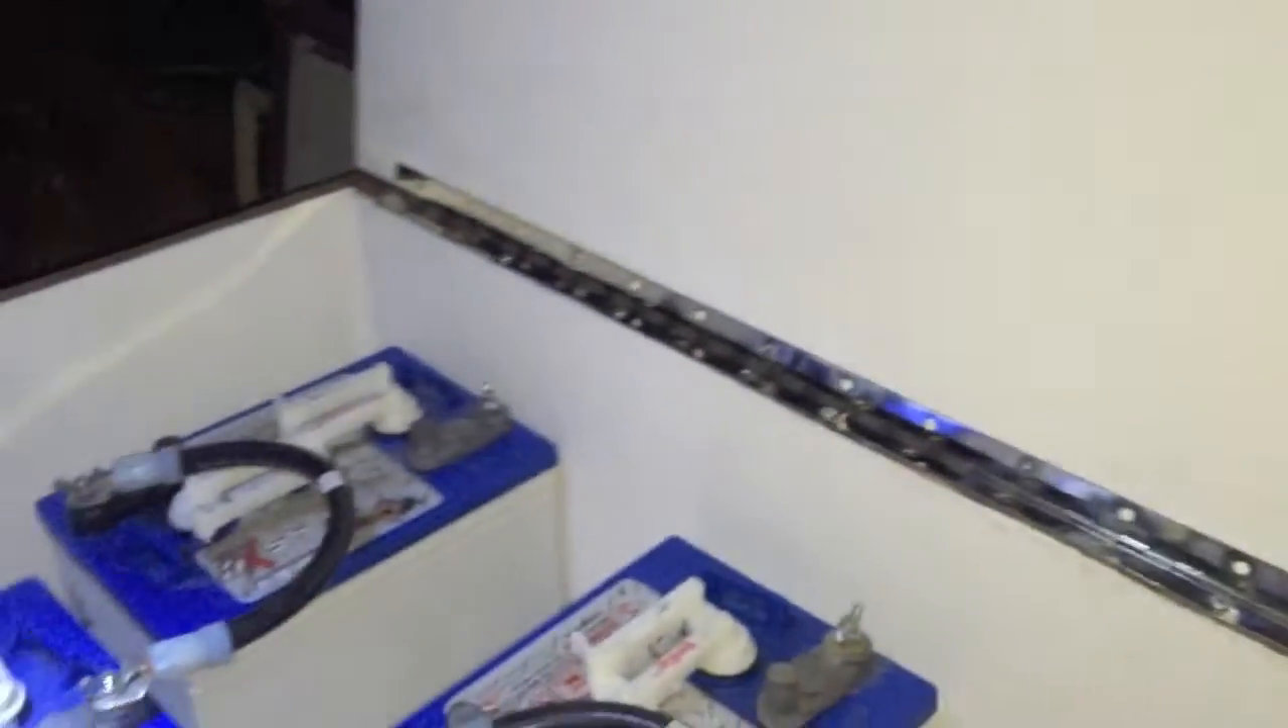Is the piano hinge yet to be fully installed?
No.